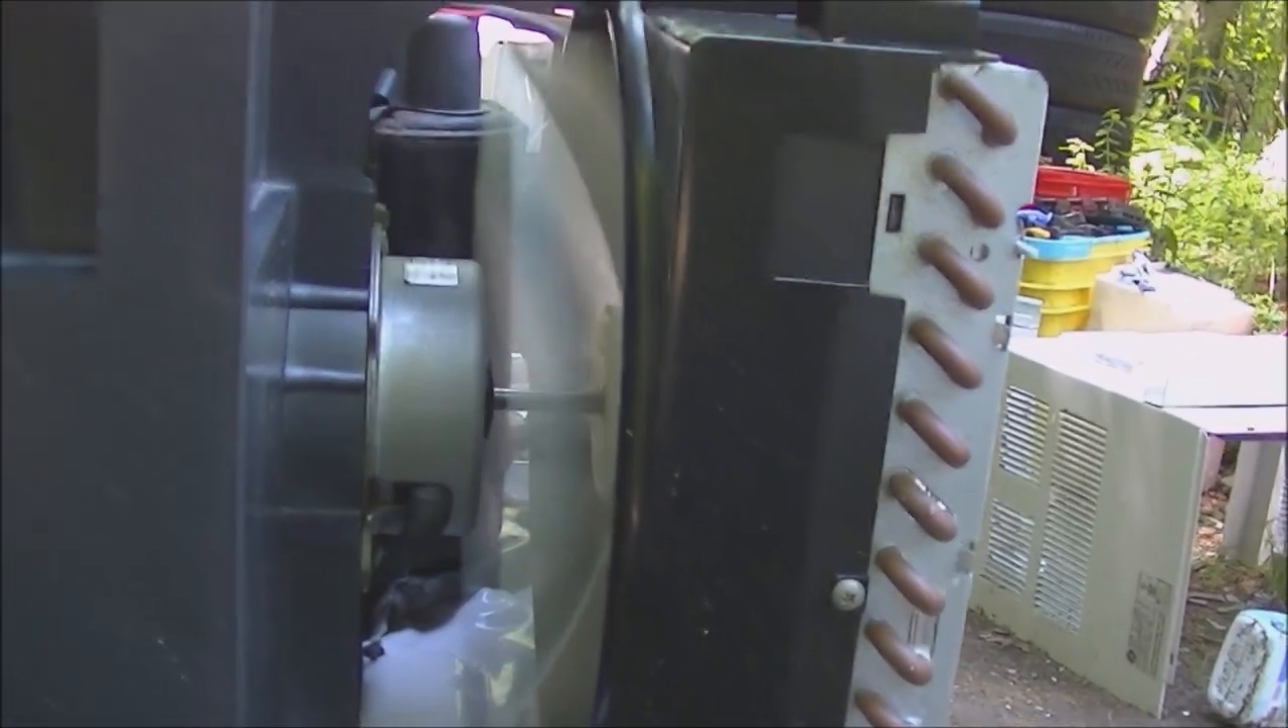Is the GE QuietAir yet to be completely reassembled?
Yes.